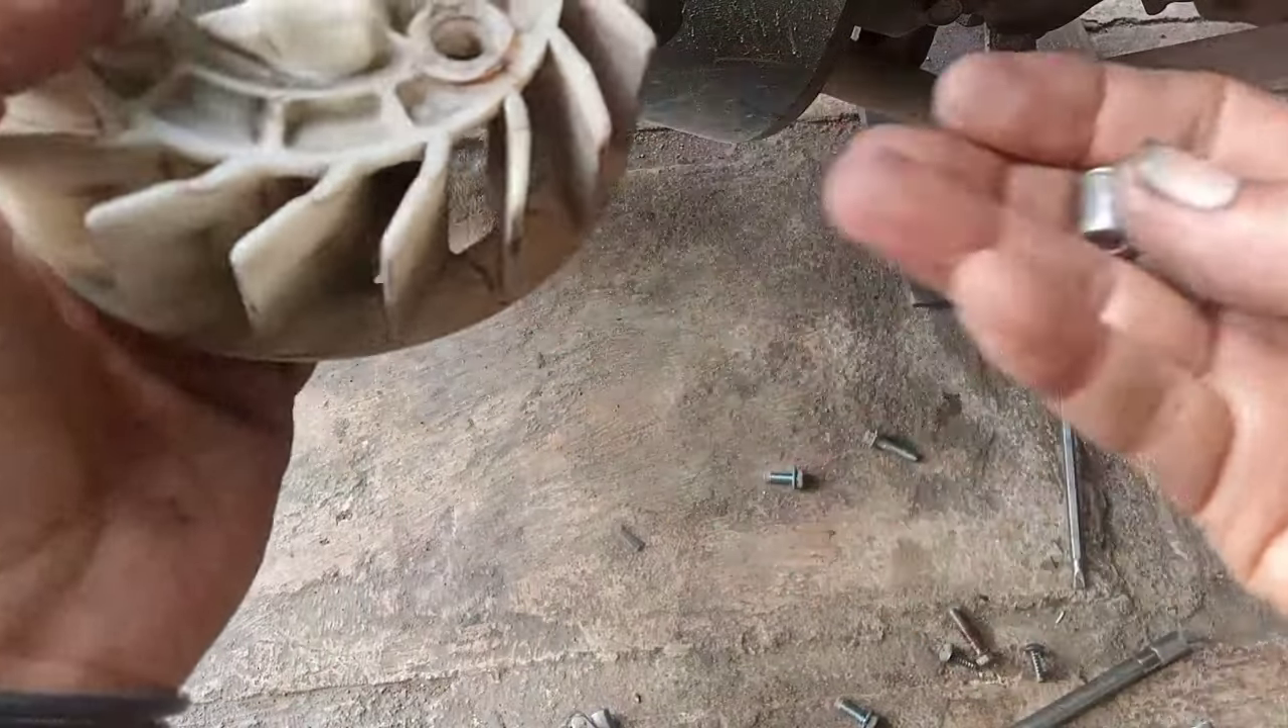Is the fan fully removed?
Yes.